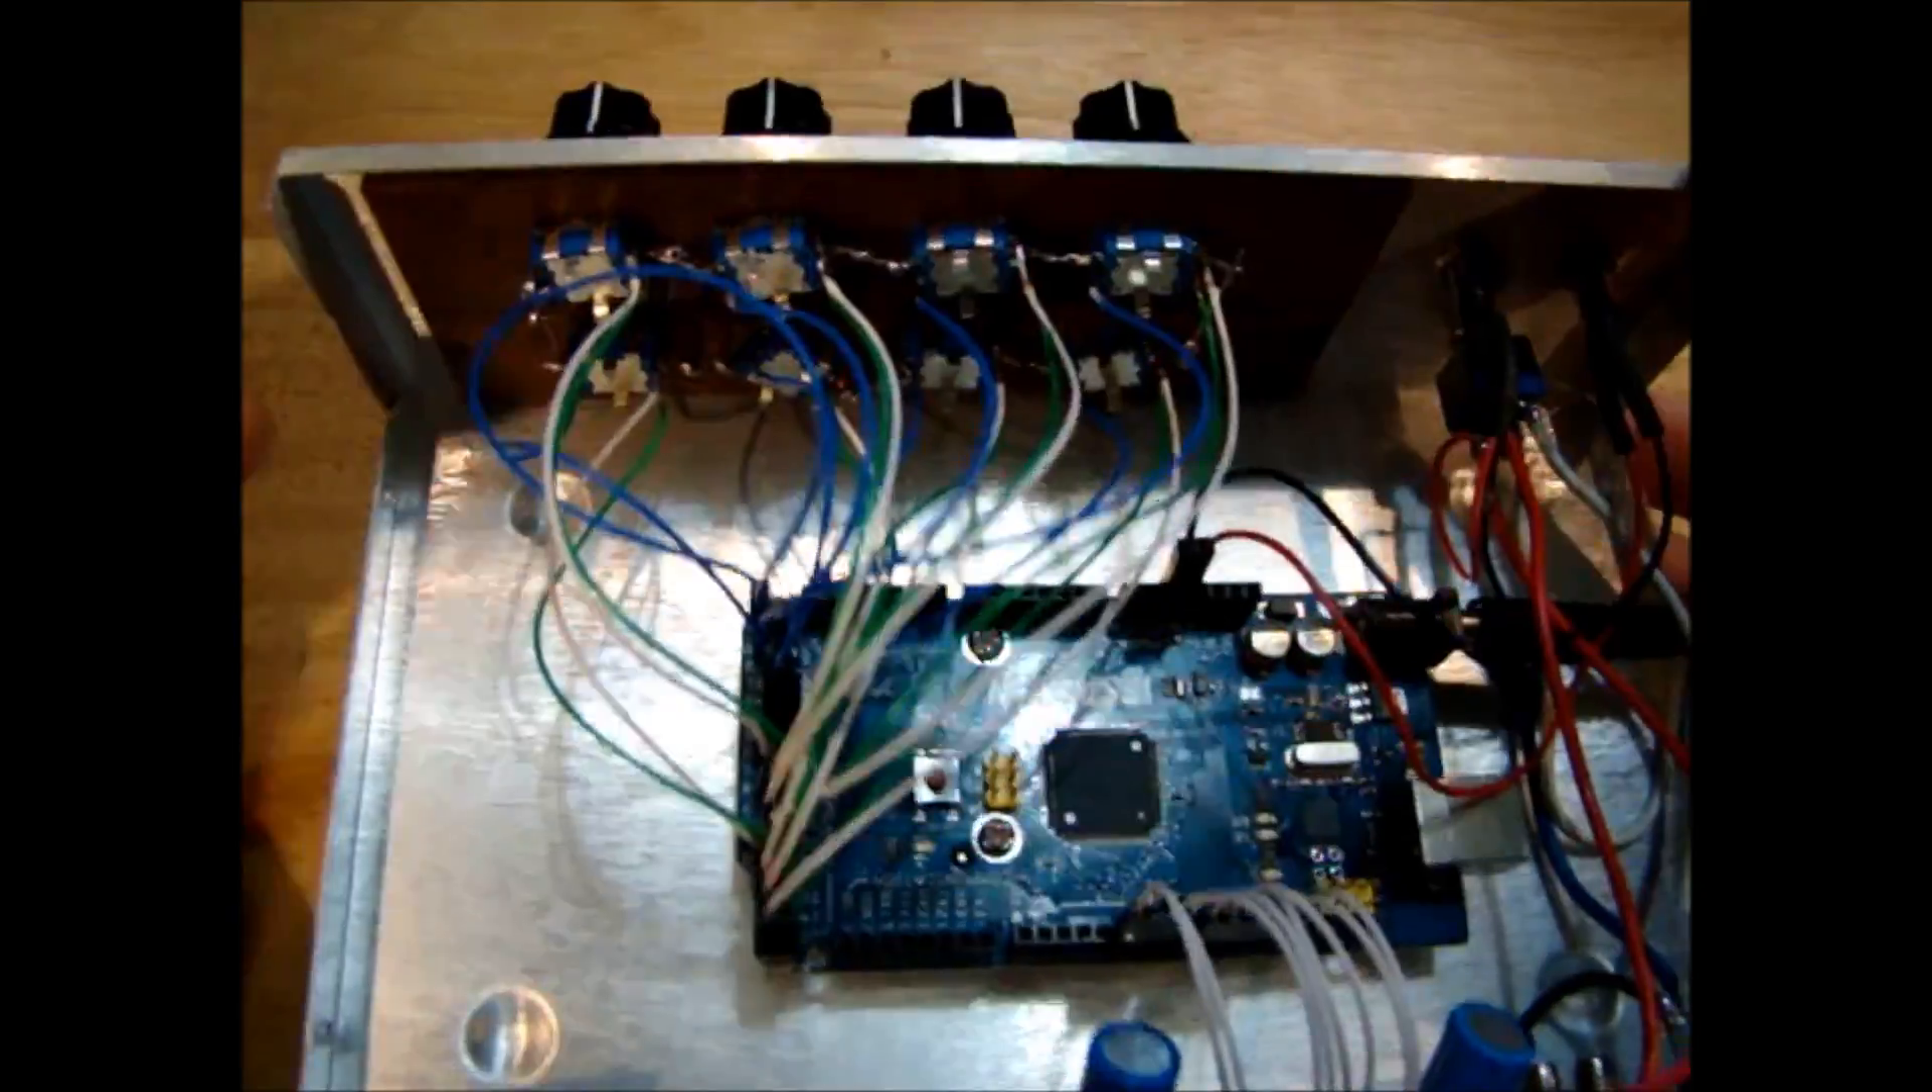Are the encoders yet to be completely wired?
No.